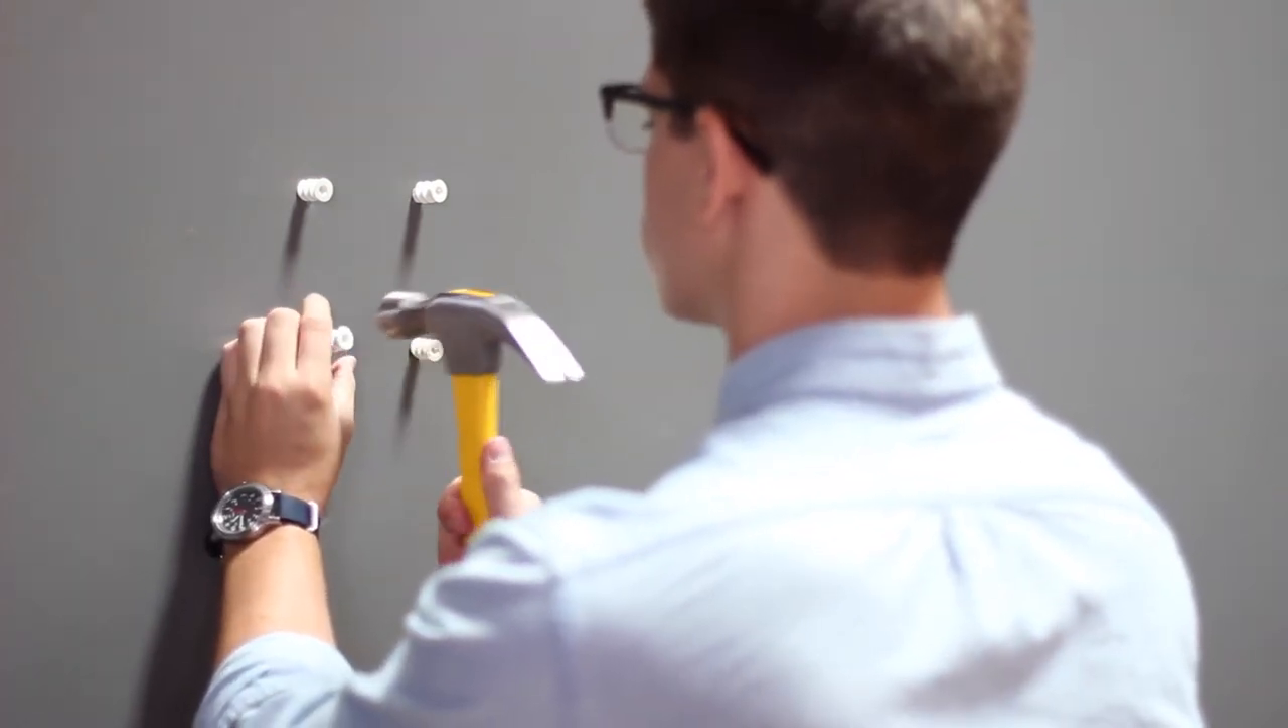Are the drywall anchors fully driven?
No.